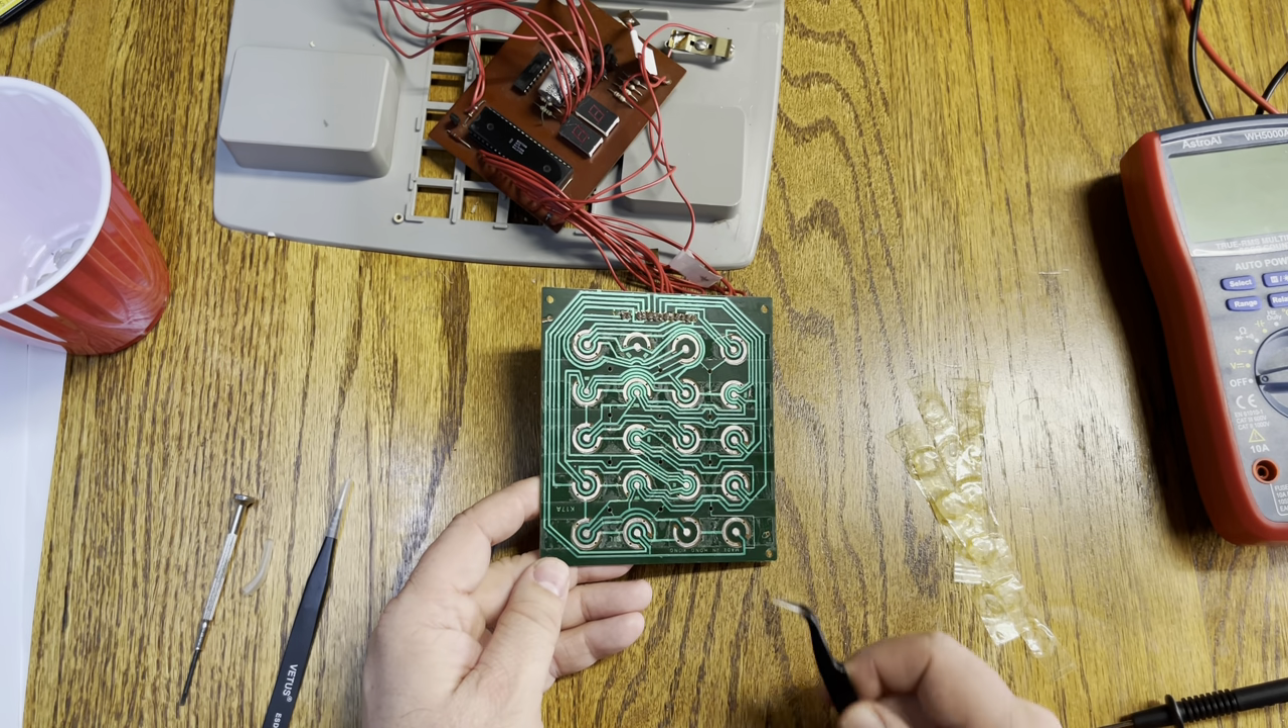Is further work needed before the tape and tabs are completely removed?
No.